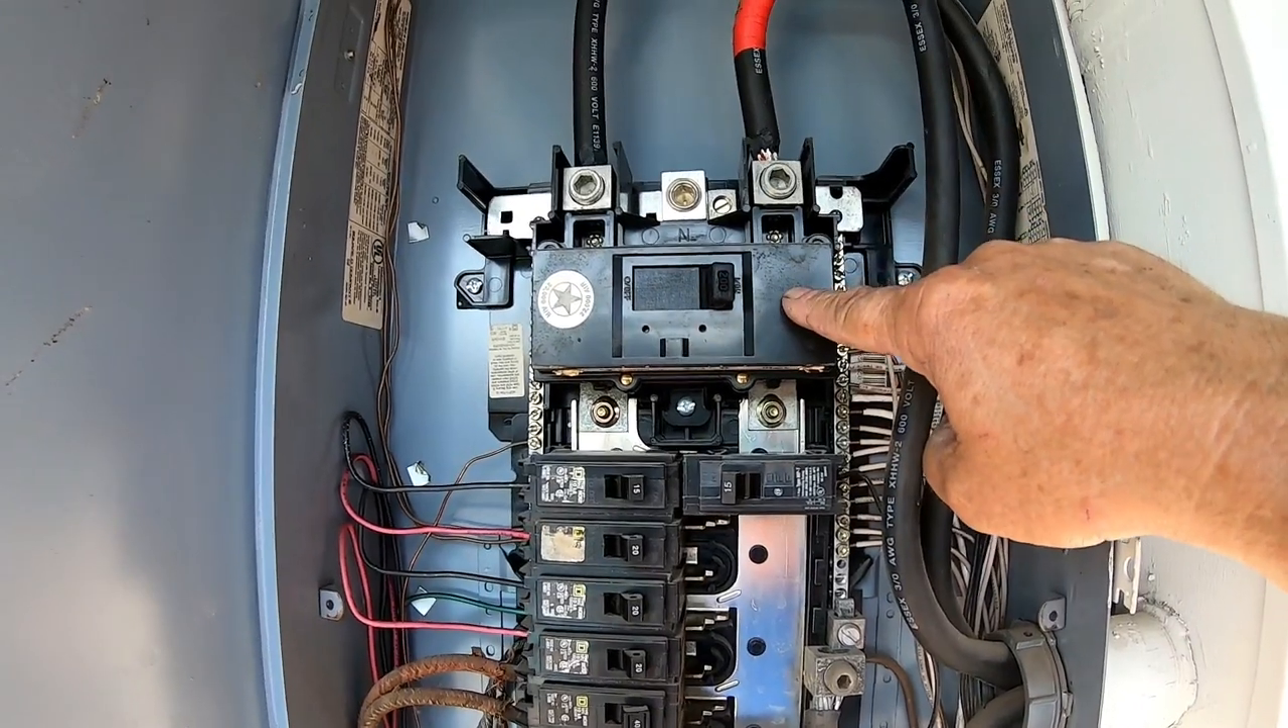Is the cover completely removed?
Yes.